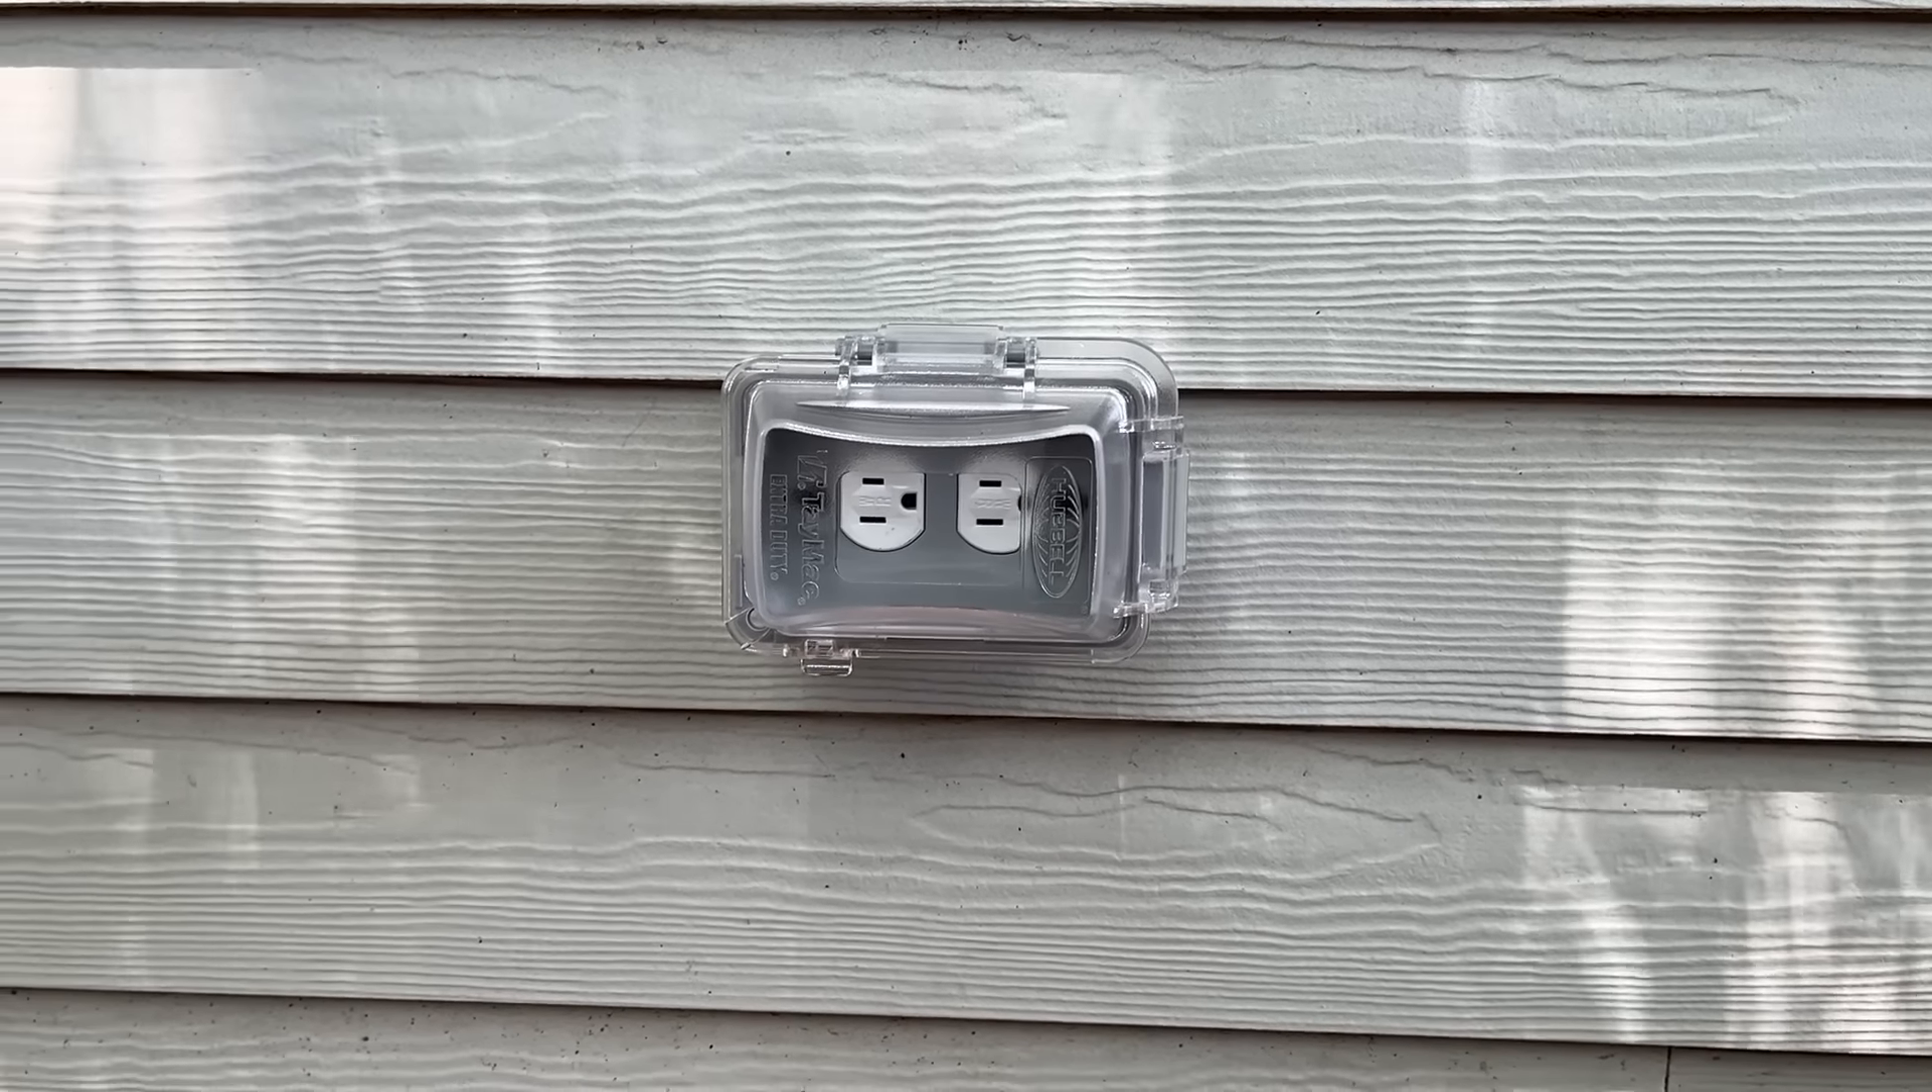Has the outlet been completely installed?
Yes.